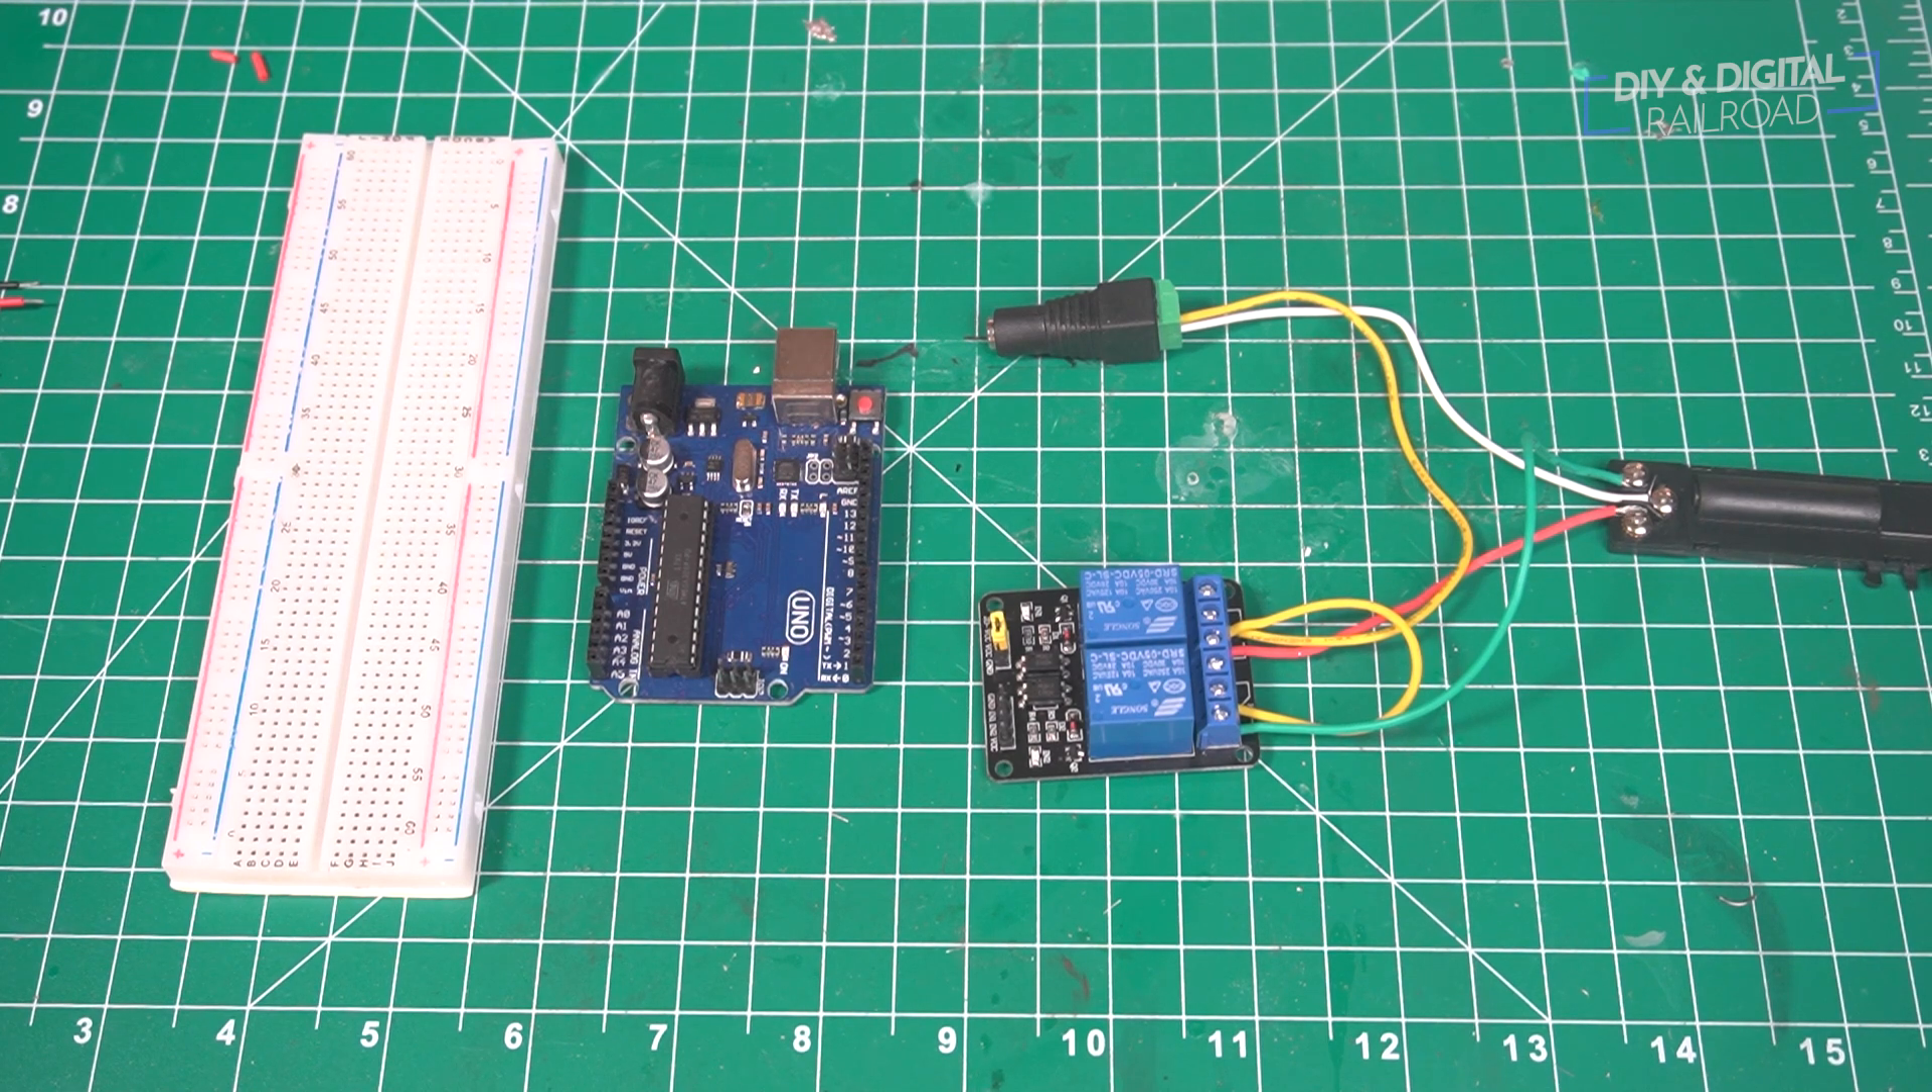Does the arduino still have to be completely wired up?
Yes.